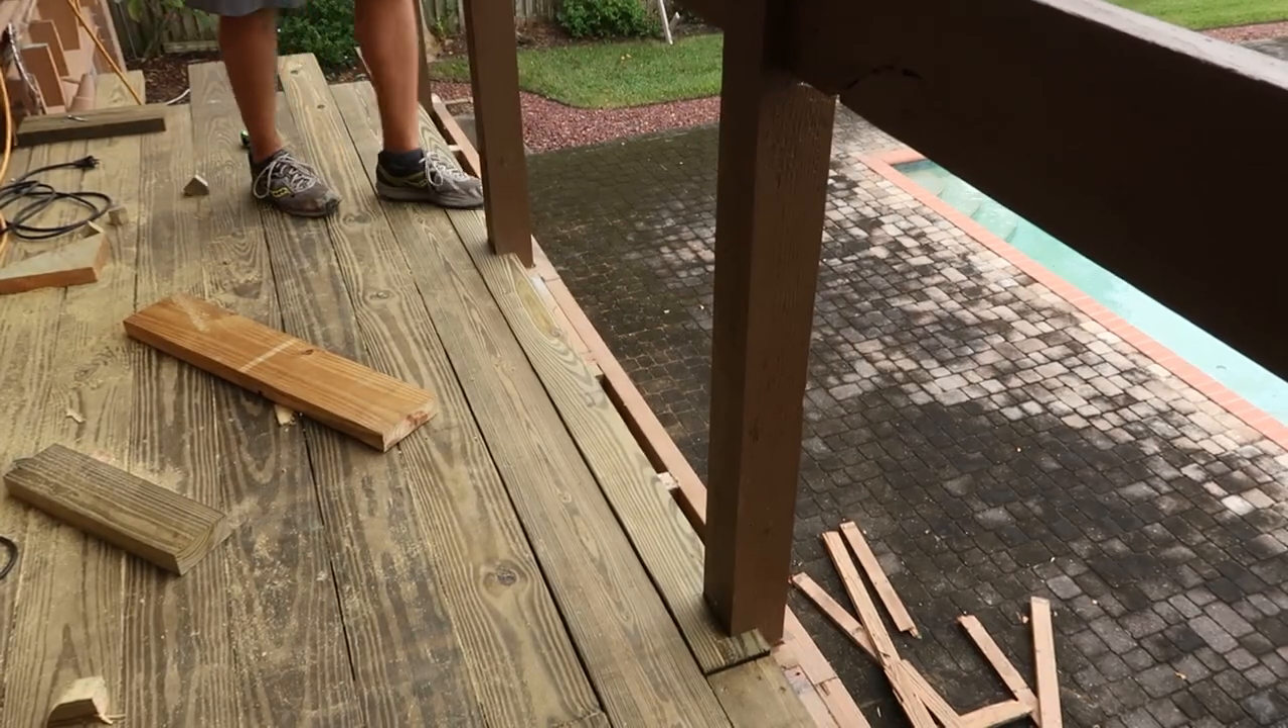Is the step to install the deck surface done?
No.